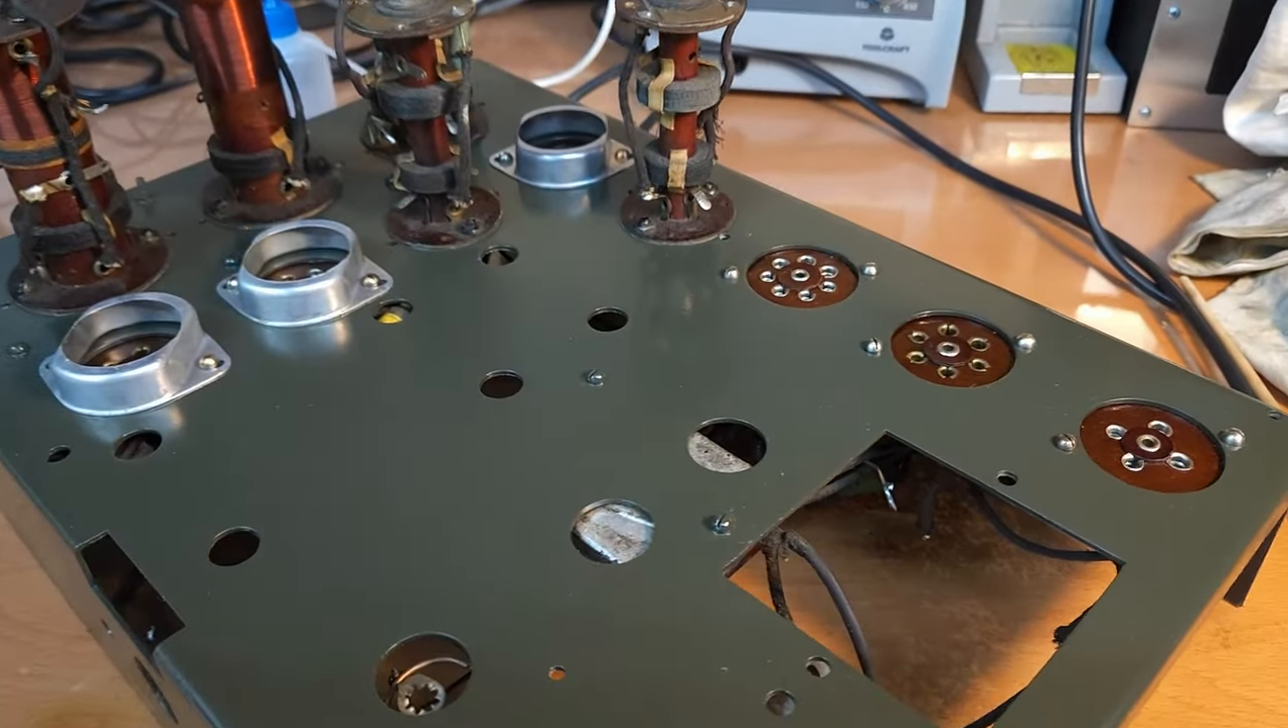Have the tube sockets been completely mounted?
Yes.